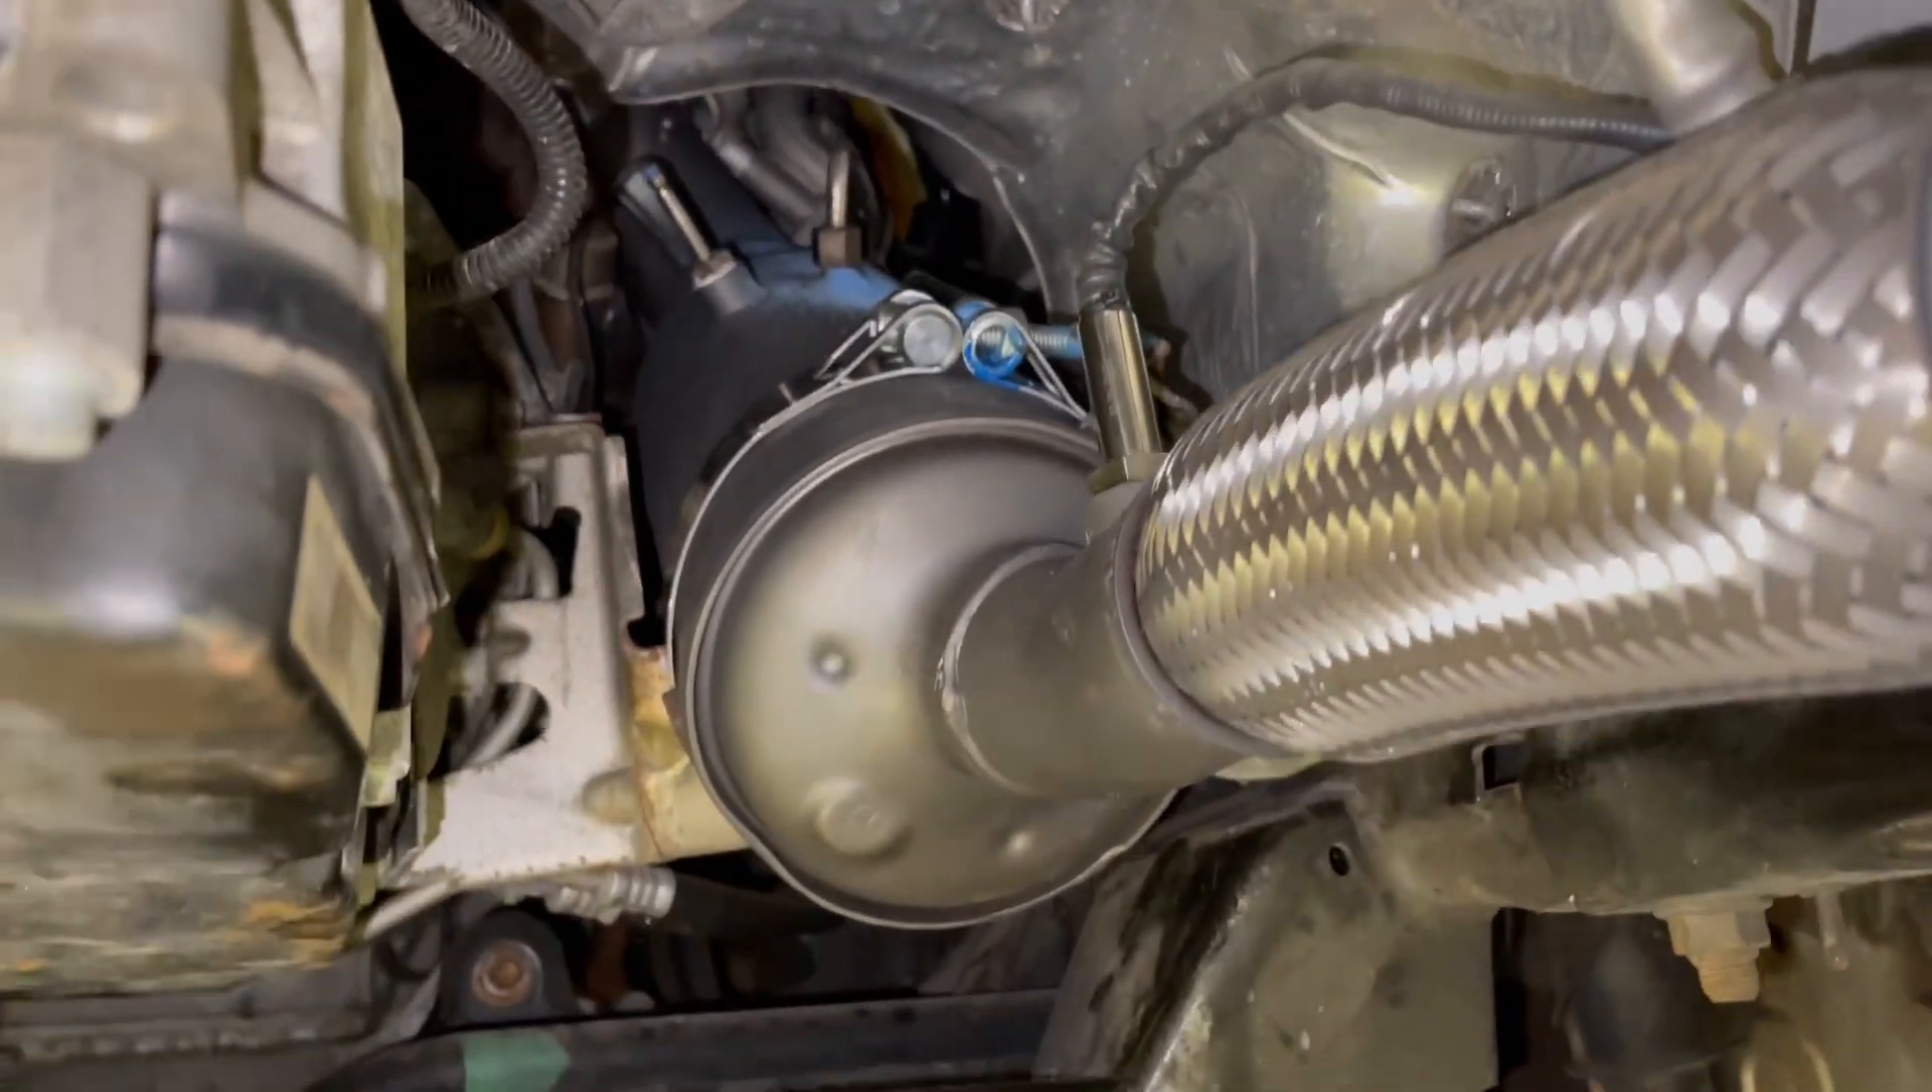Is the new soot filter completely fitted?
Yes.